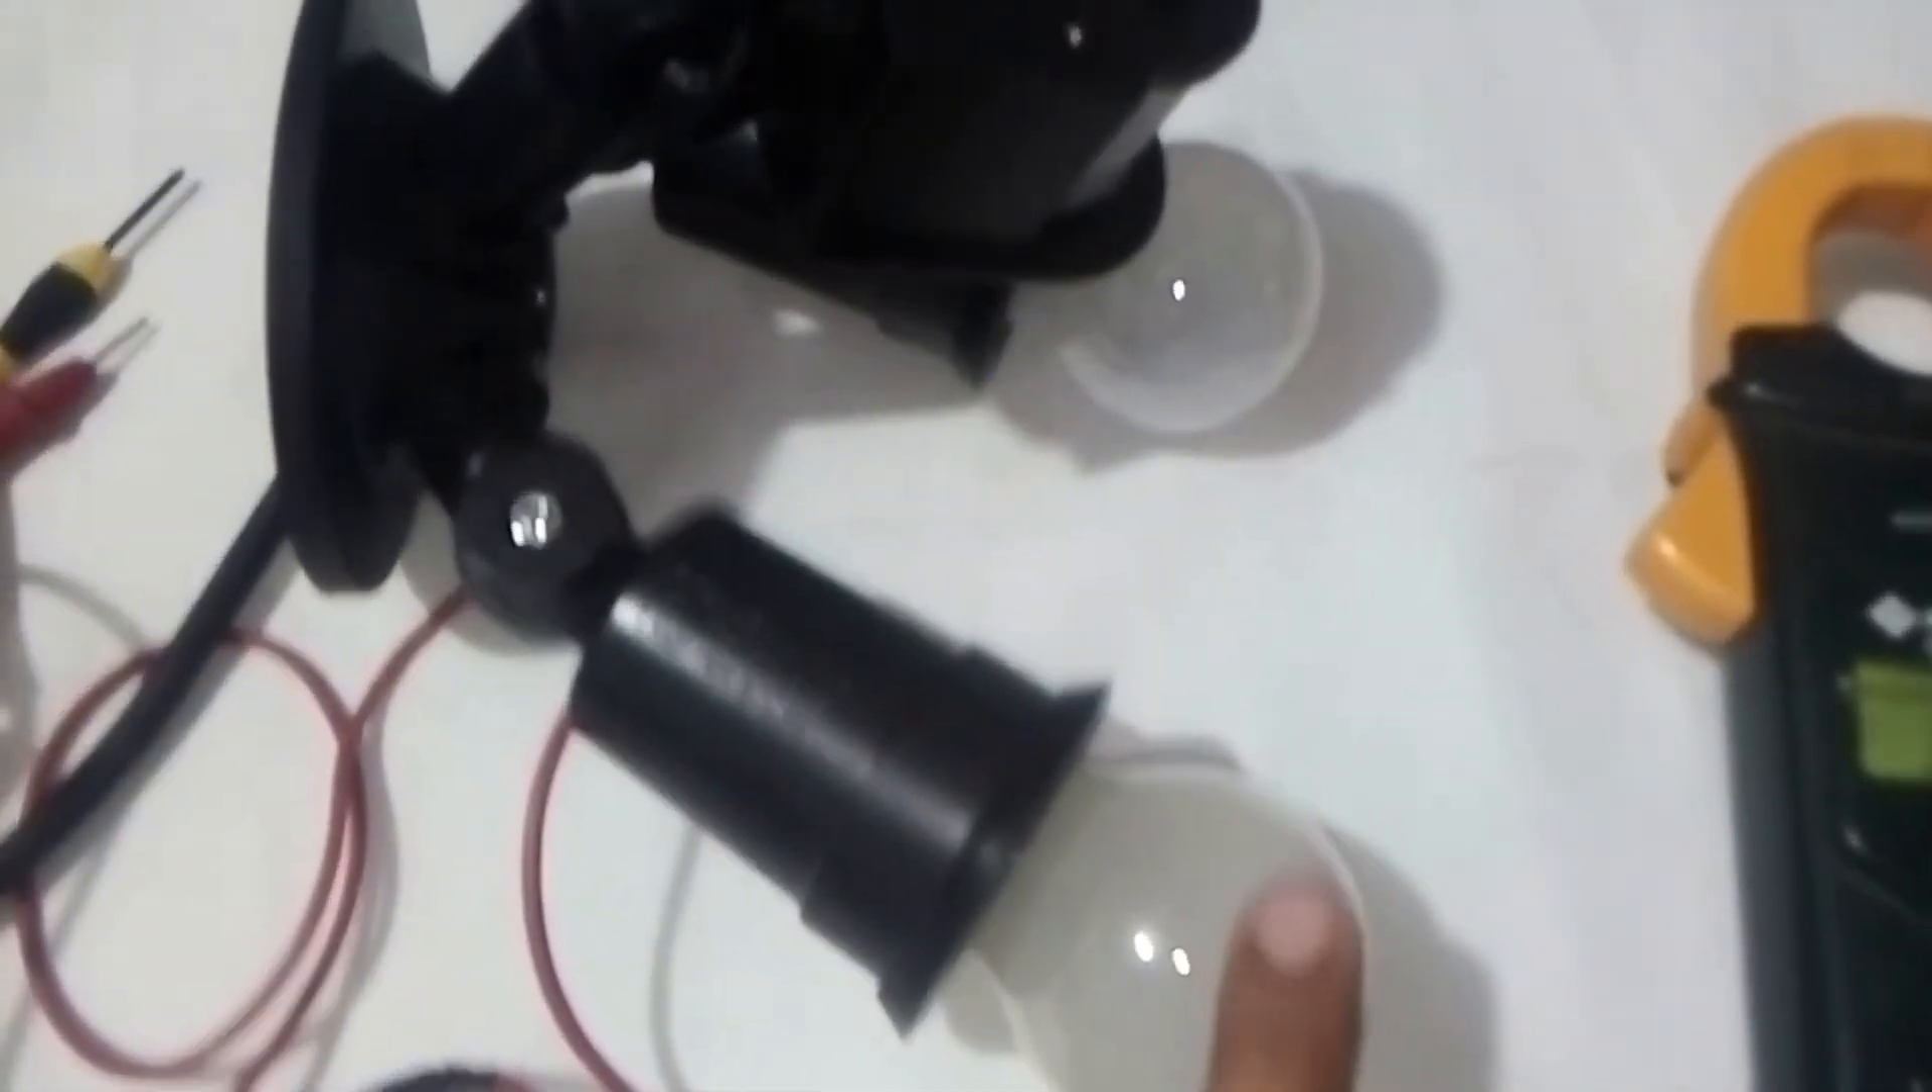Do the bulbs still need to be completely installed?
No.